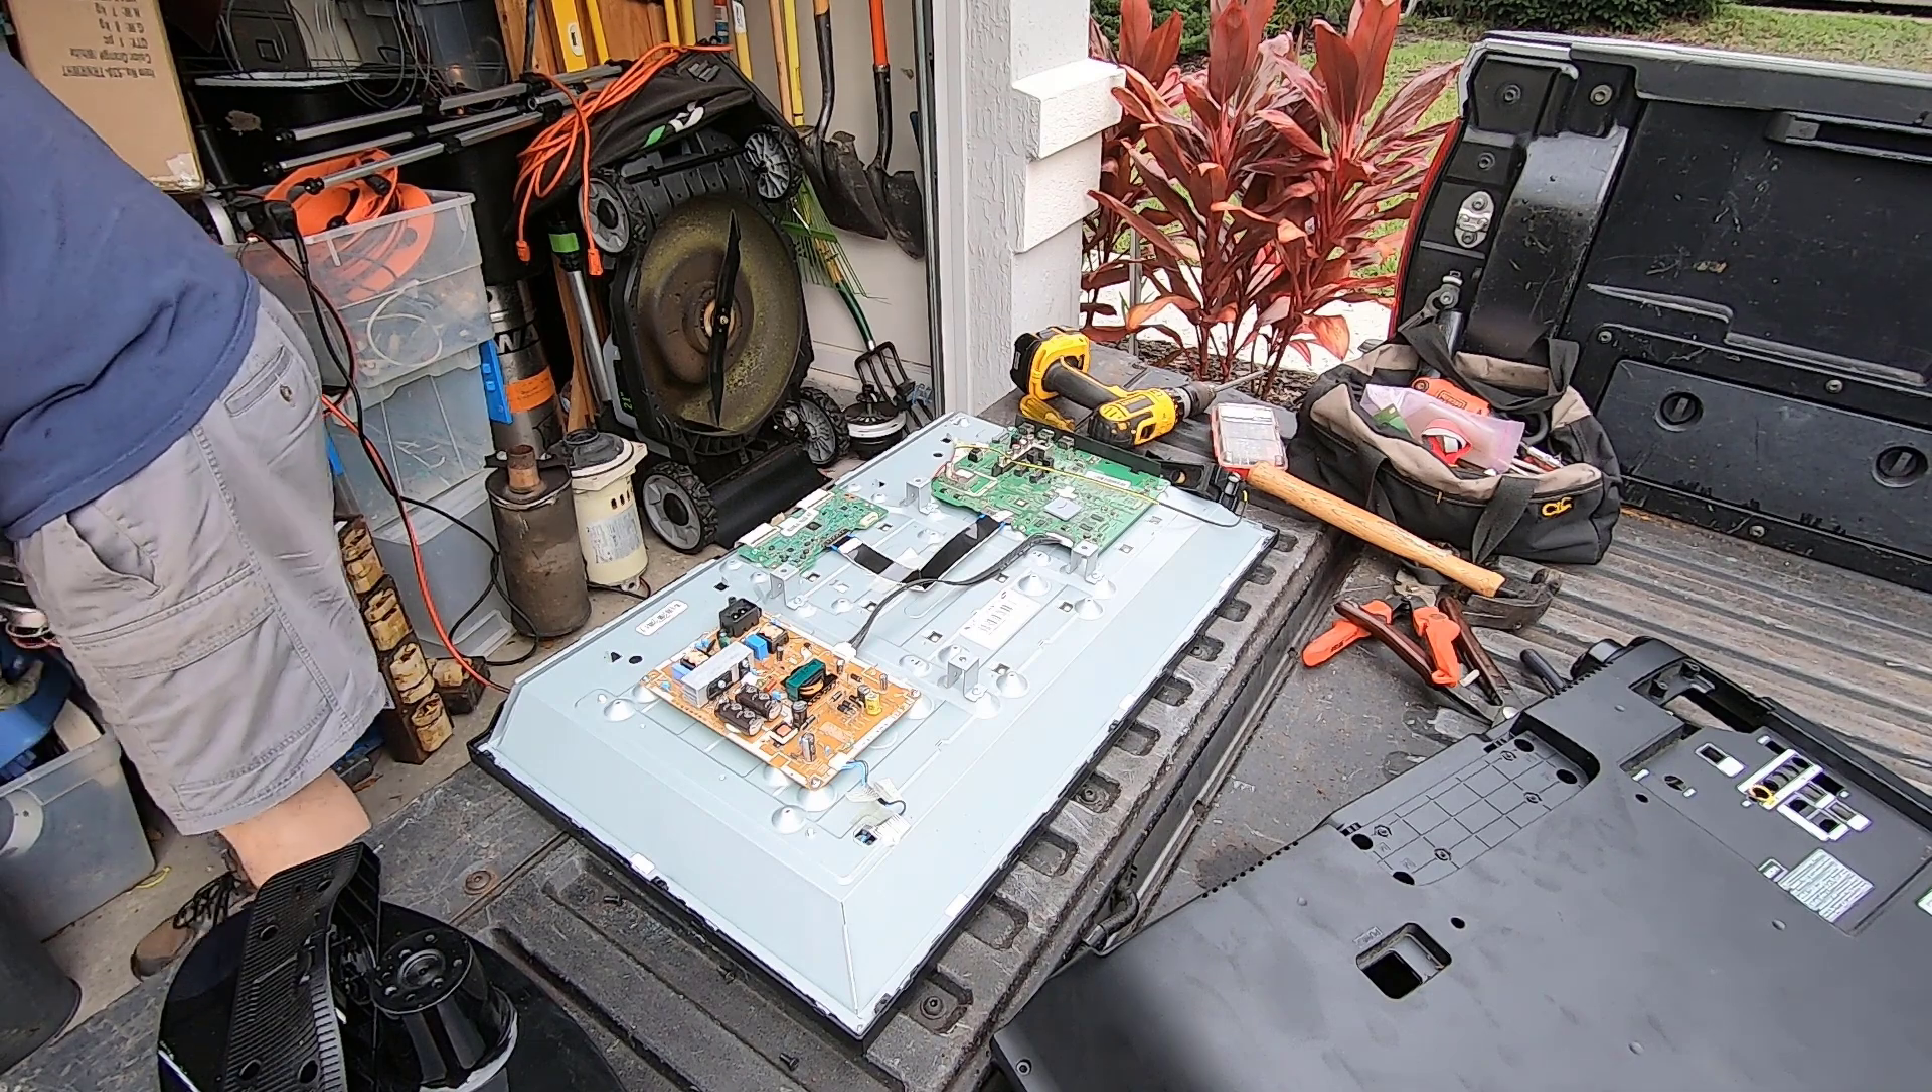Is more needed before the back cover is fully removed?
No.